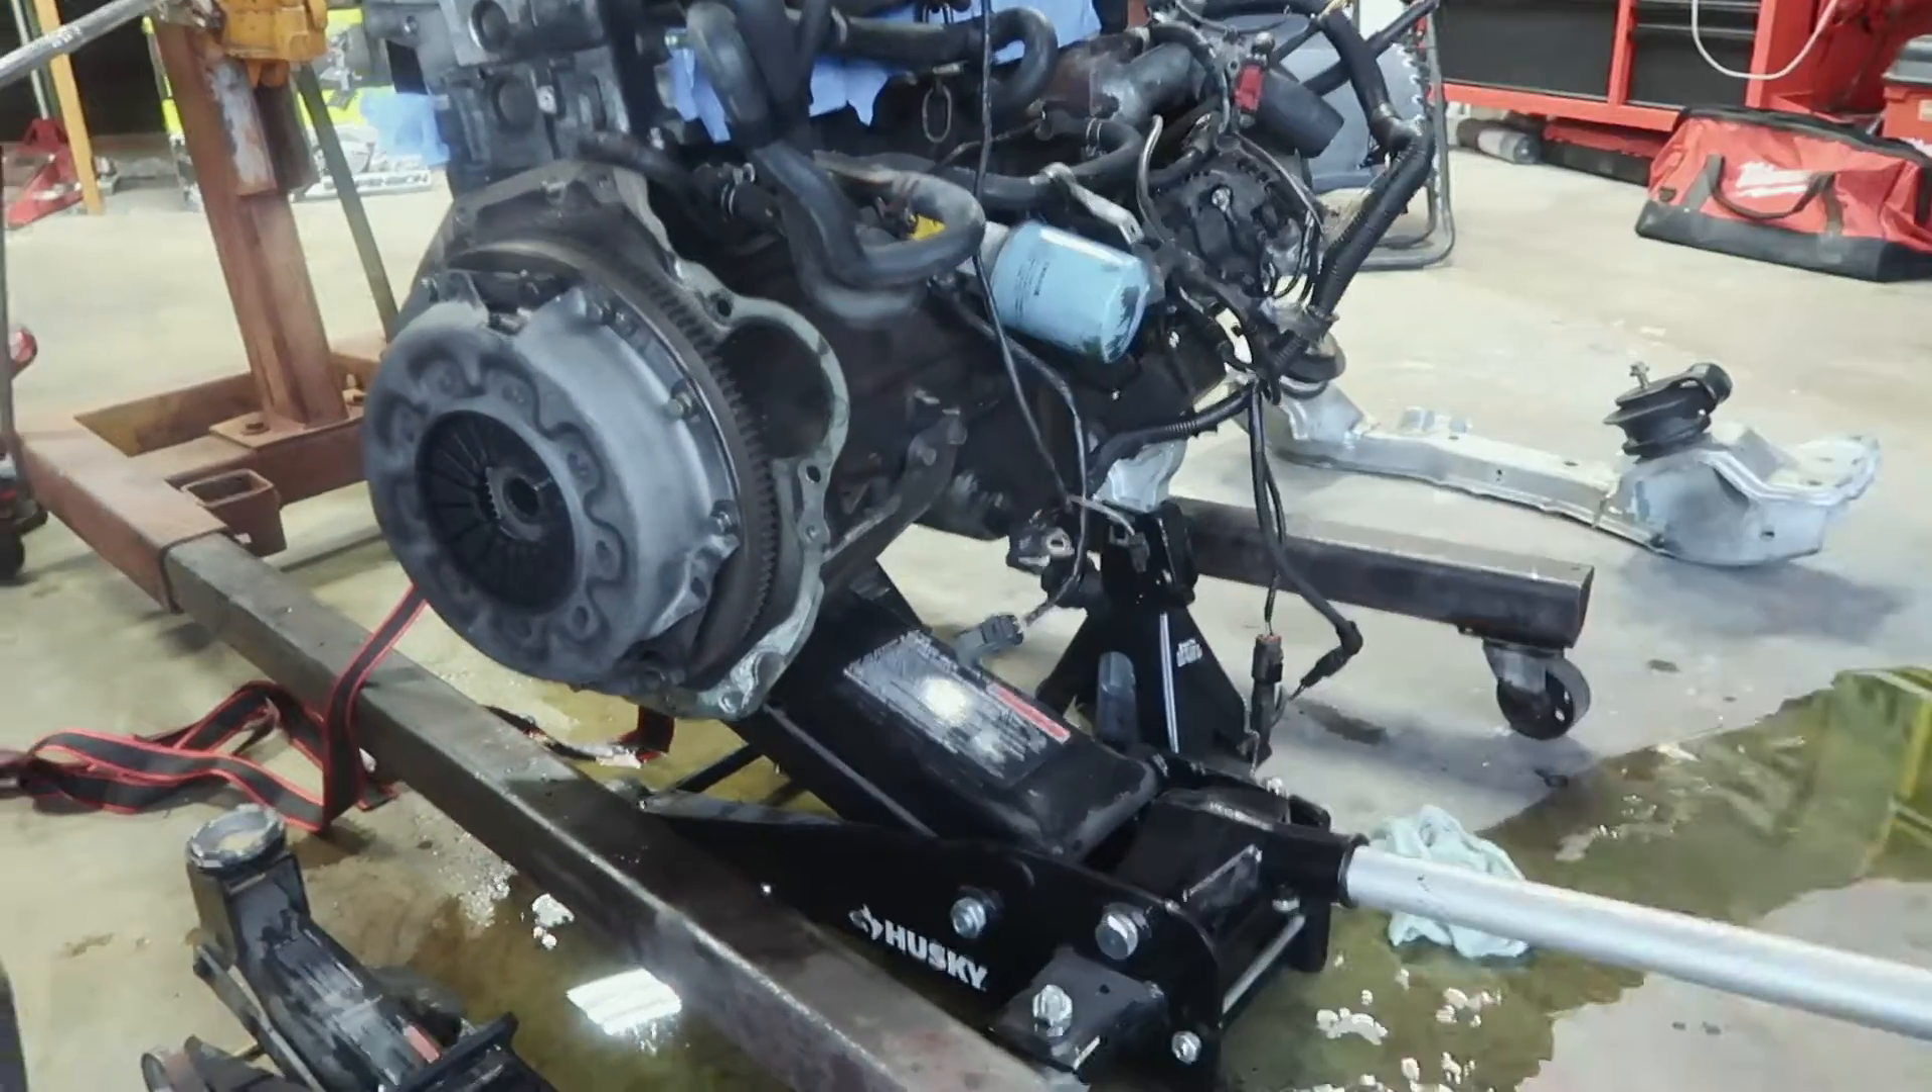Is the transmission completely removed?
Yes.